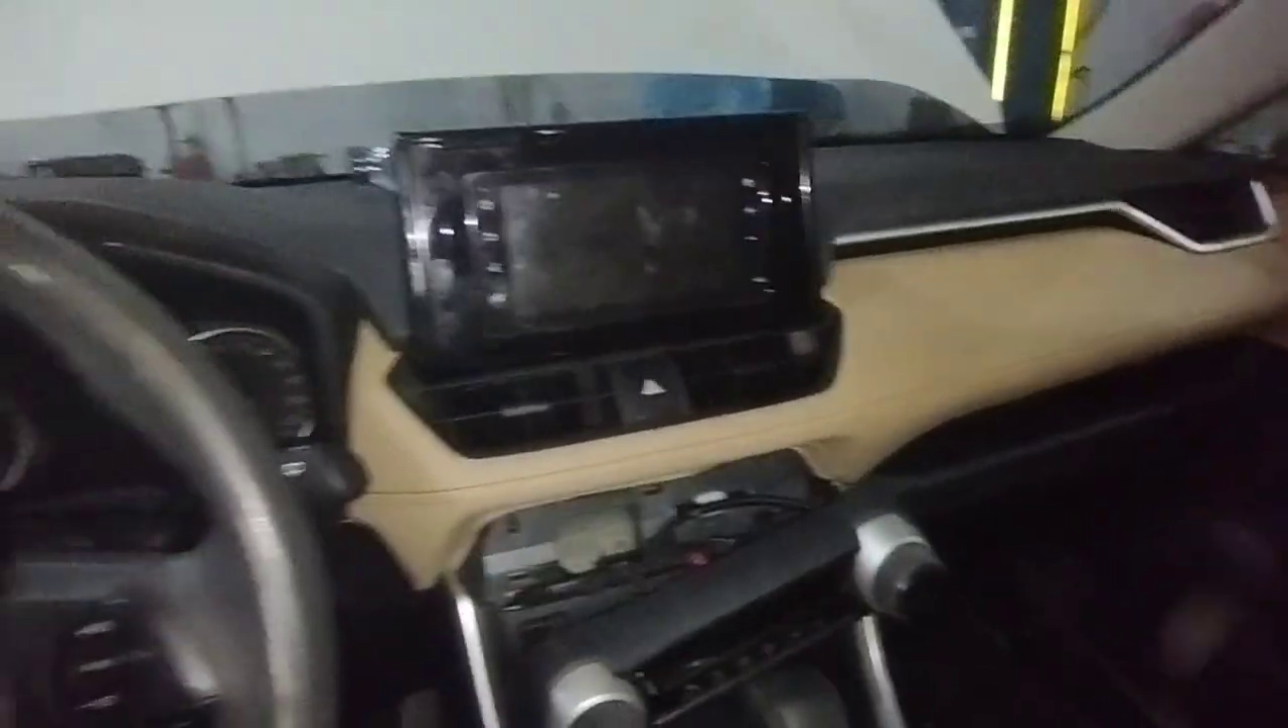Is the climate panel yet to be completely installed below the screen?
Yes.